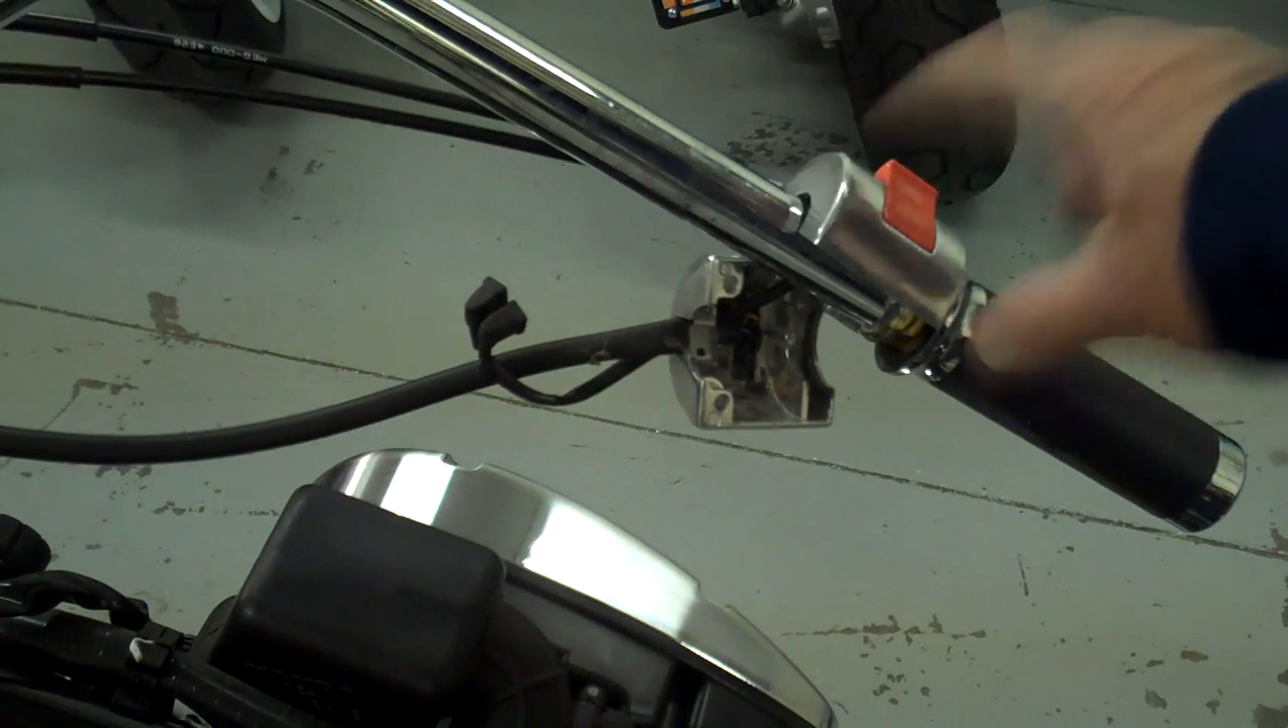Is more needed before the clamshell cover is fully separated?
No.